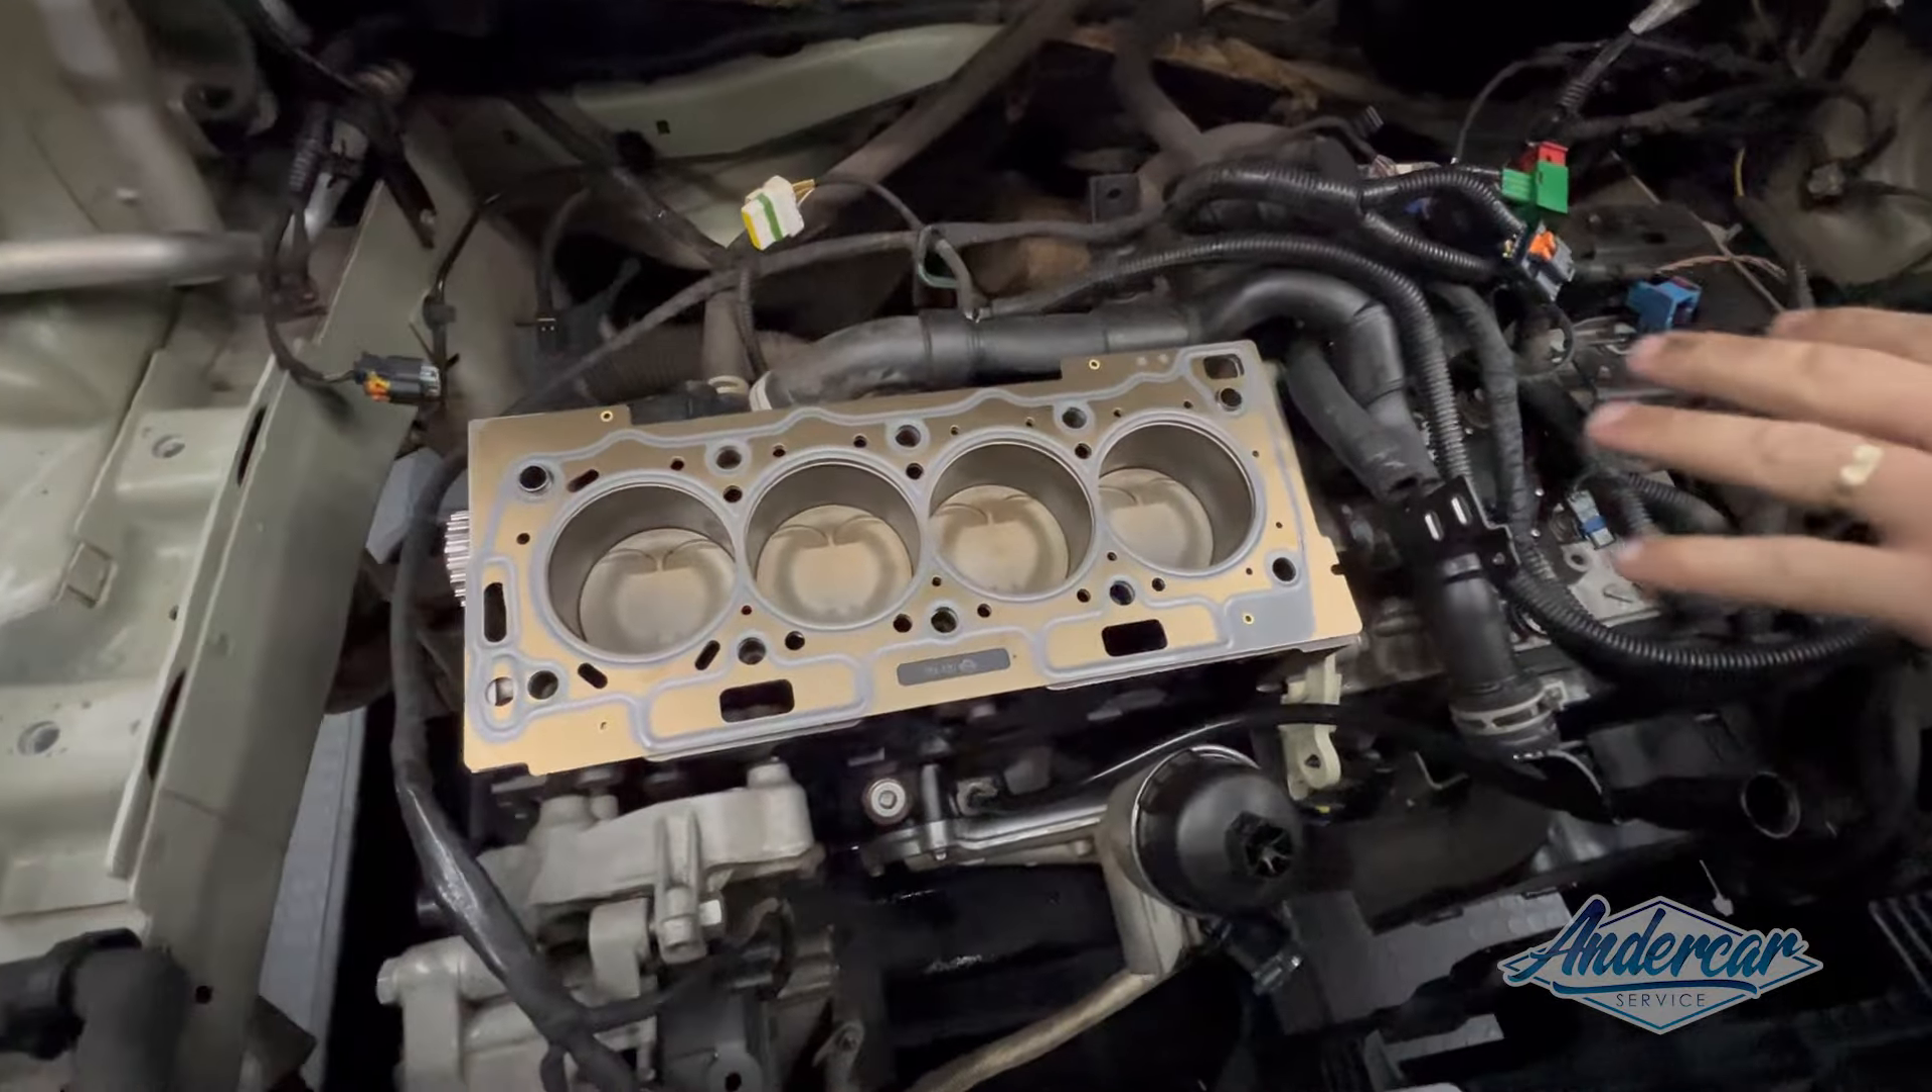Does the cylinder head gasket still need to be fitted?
No.